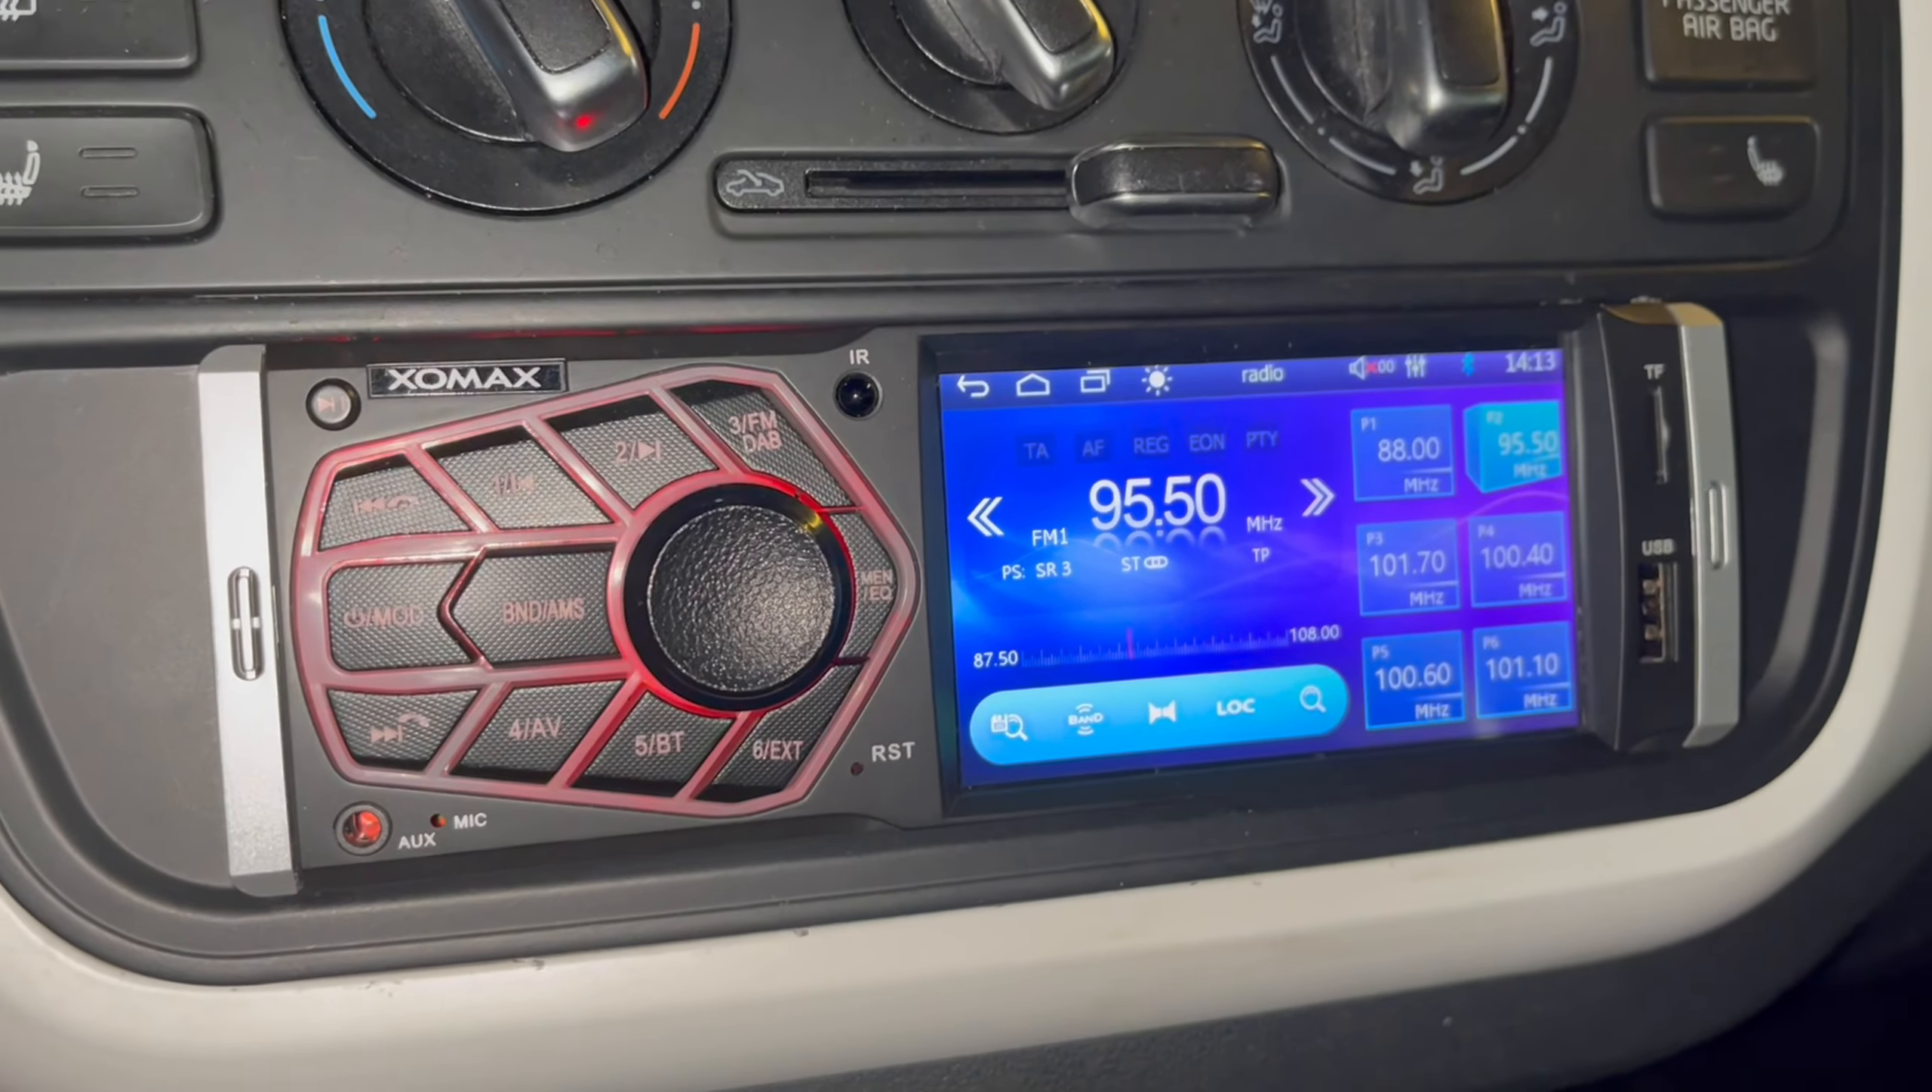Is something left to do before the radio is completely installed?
No.